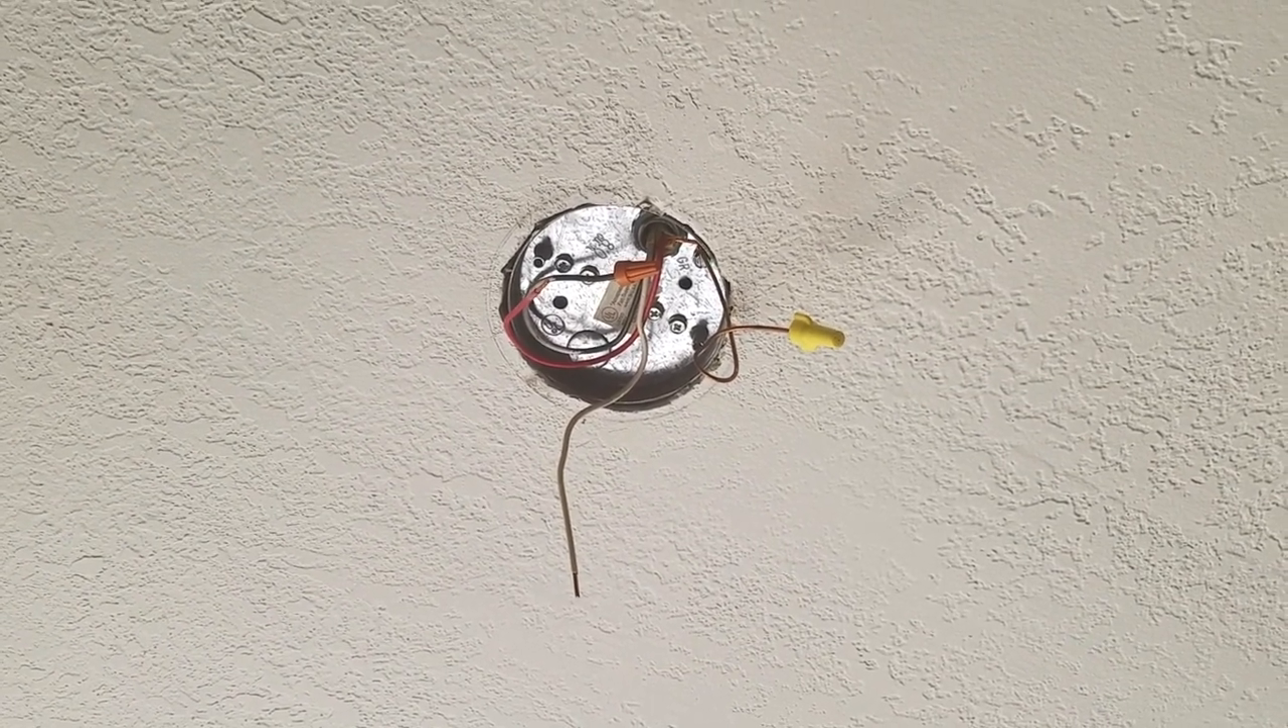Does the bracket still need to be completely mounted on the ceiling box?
Yes.